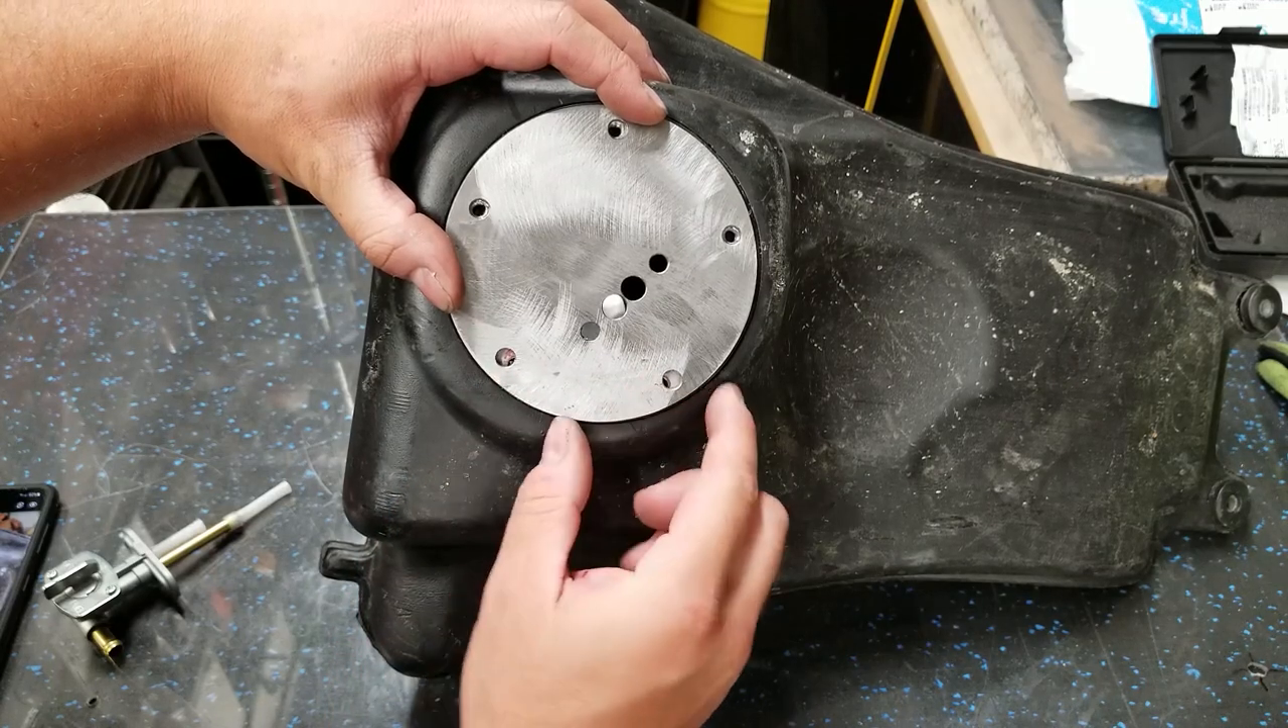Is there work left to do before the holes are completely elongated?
Yes.